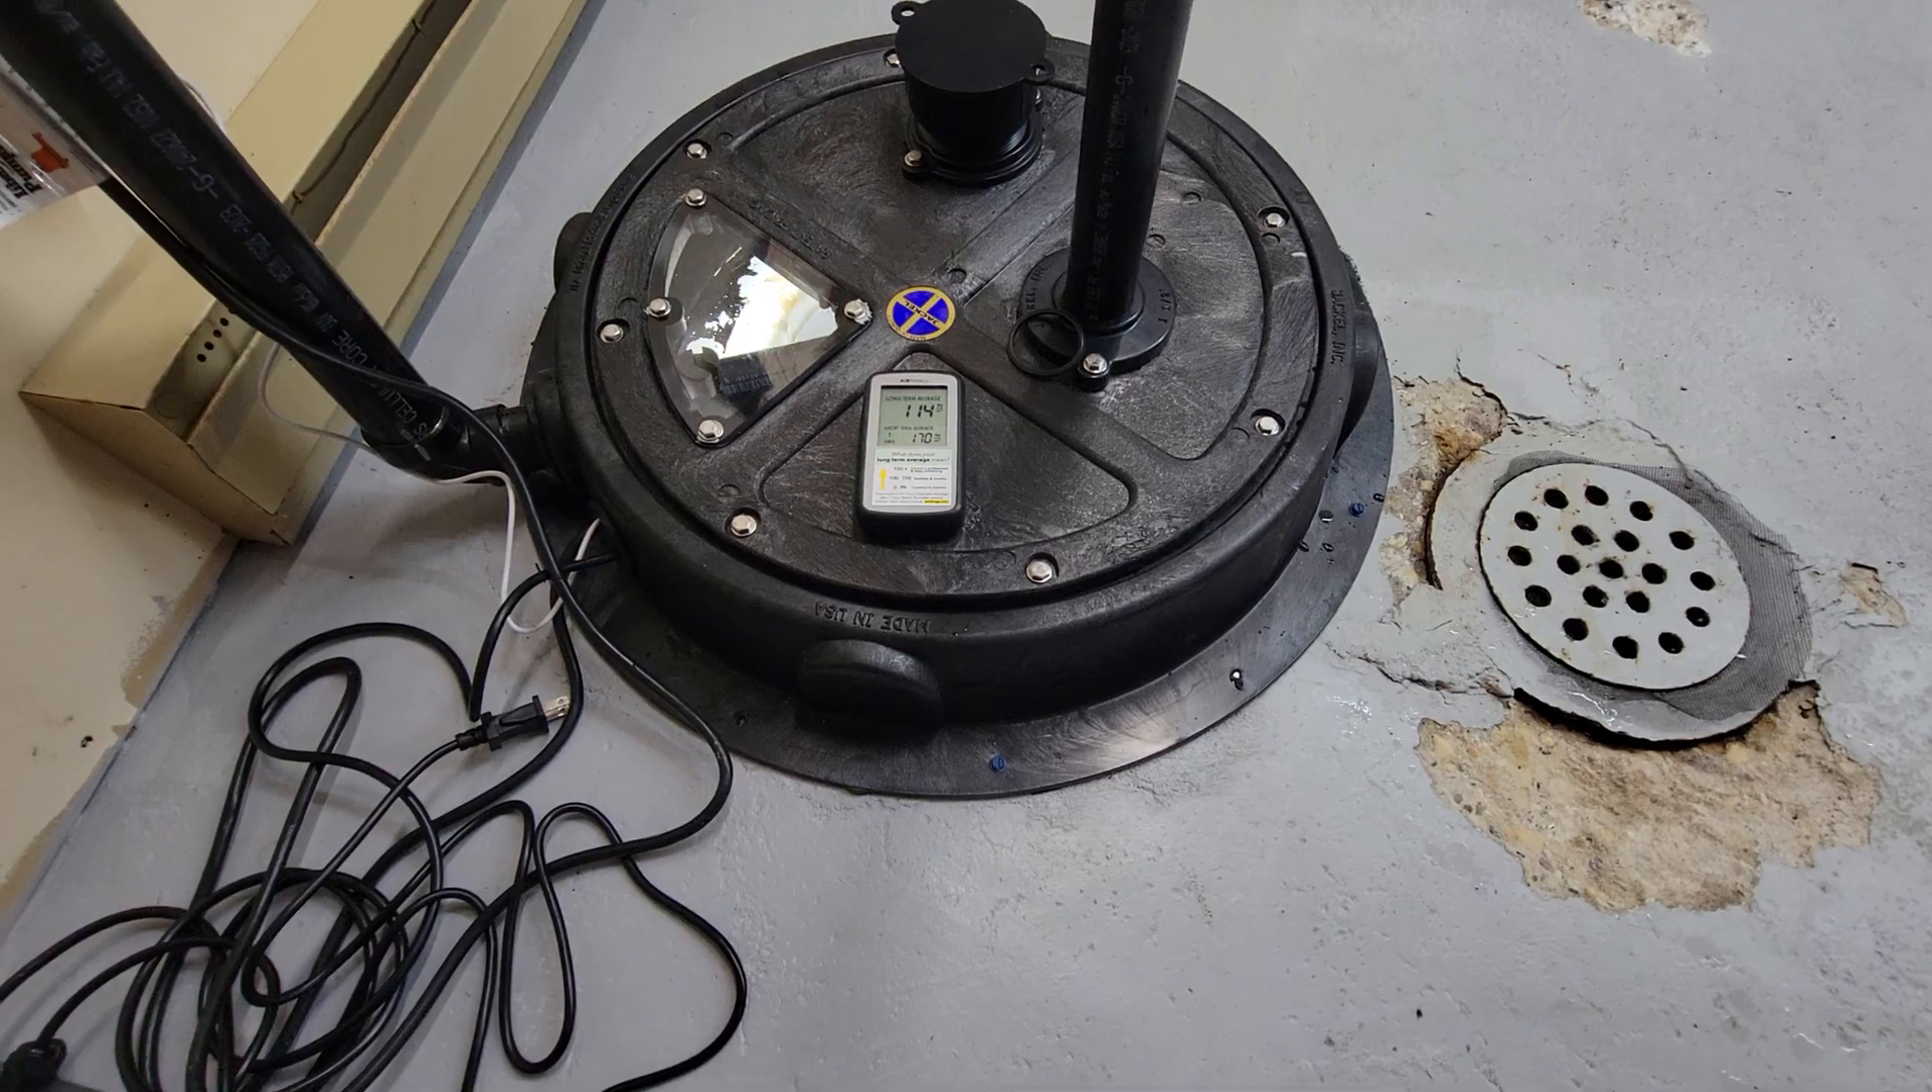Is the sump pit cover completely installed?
Yes.